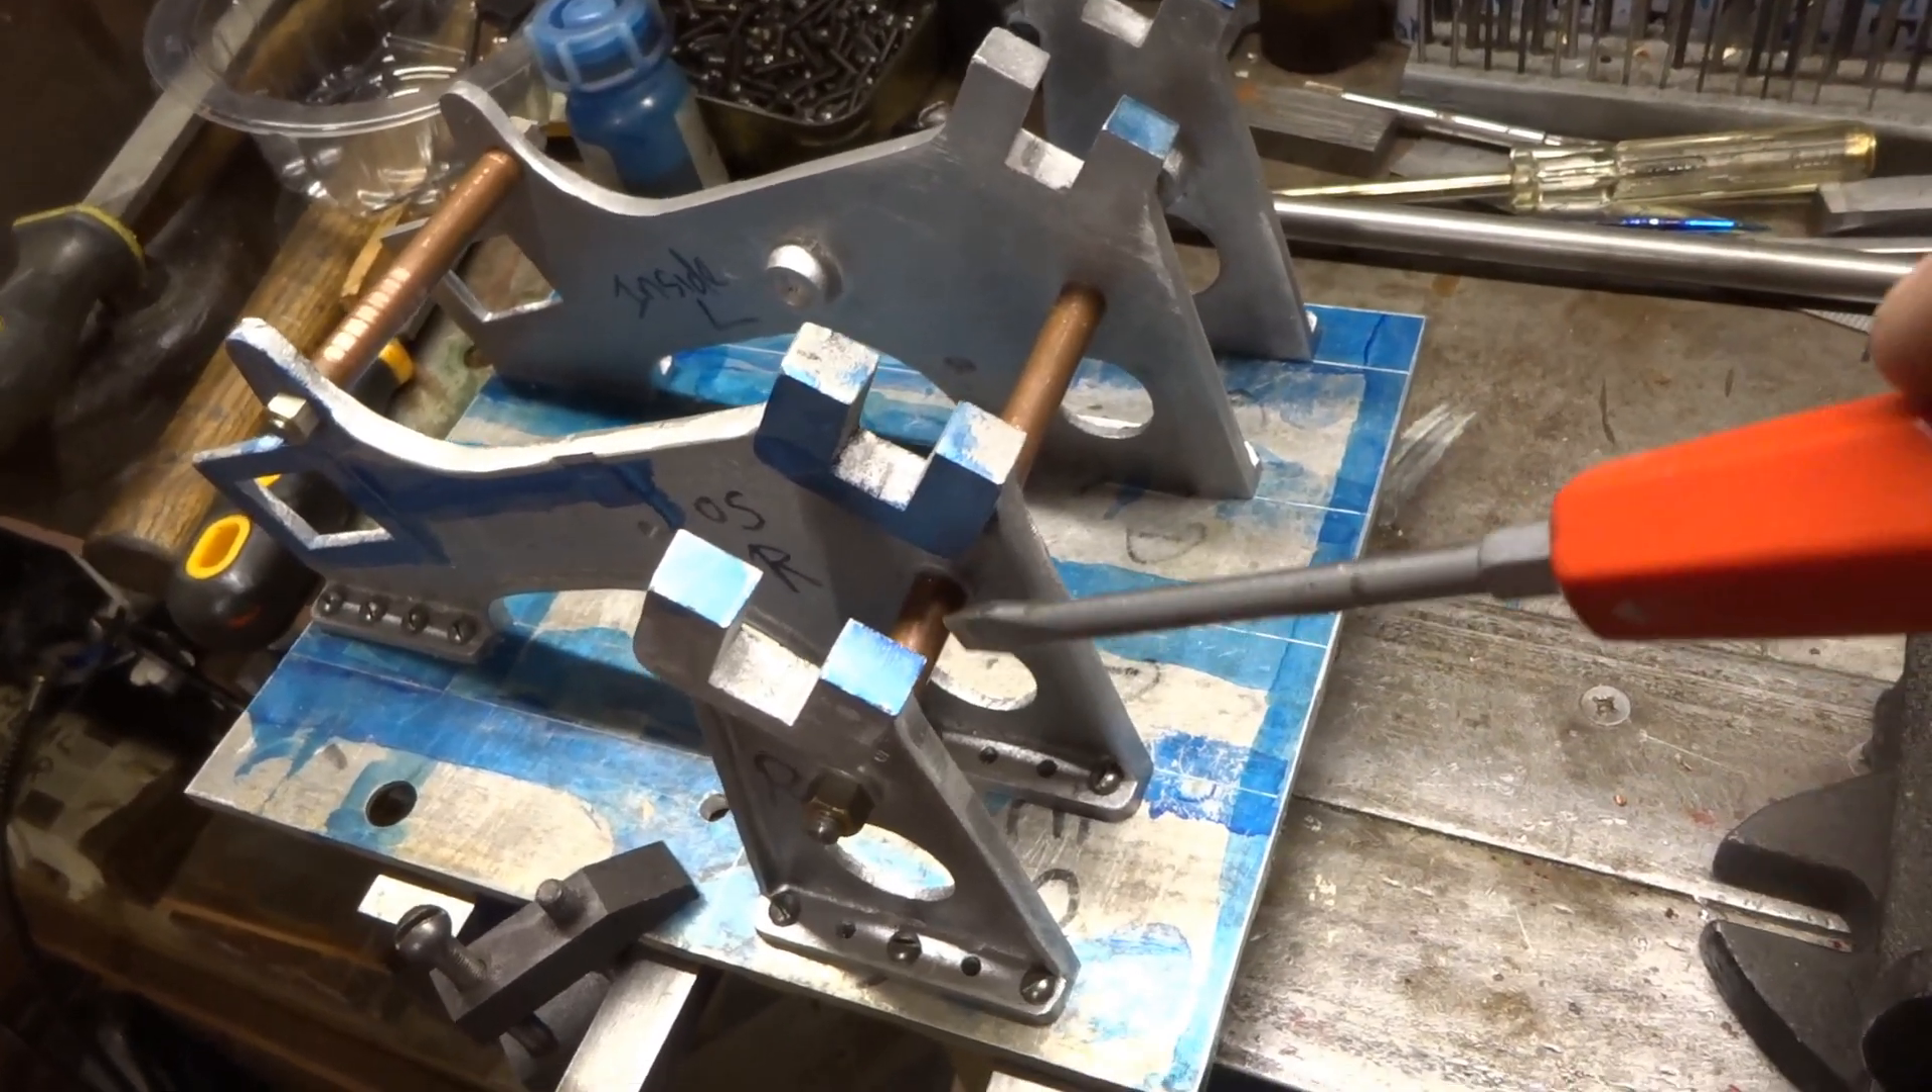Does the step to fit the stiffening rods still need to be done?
No.